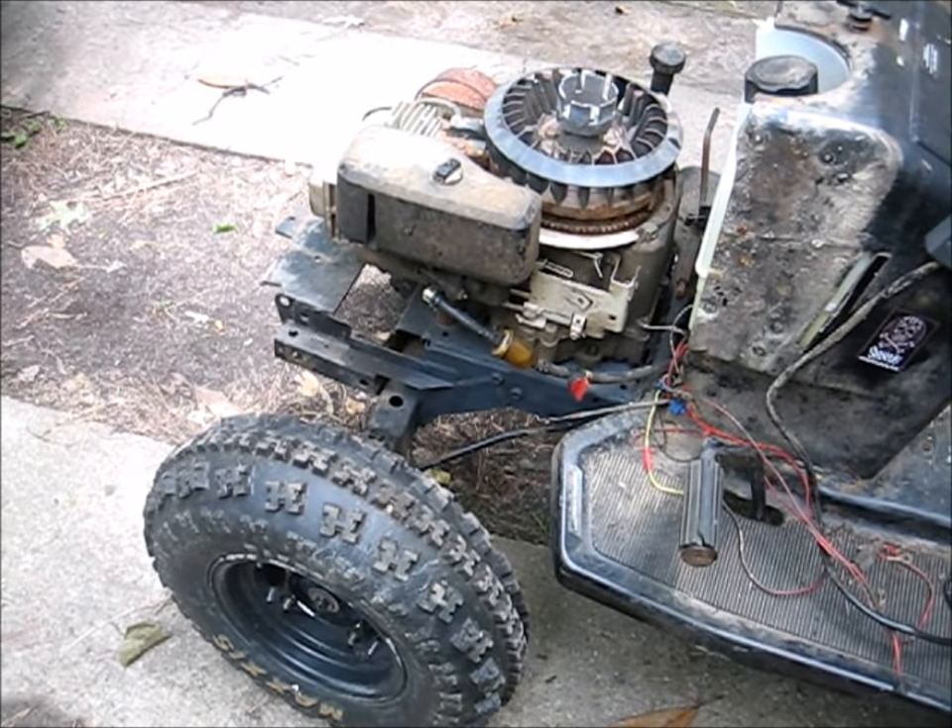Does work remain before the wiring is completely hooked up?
Yes.